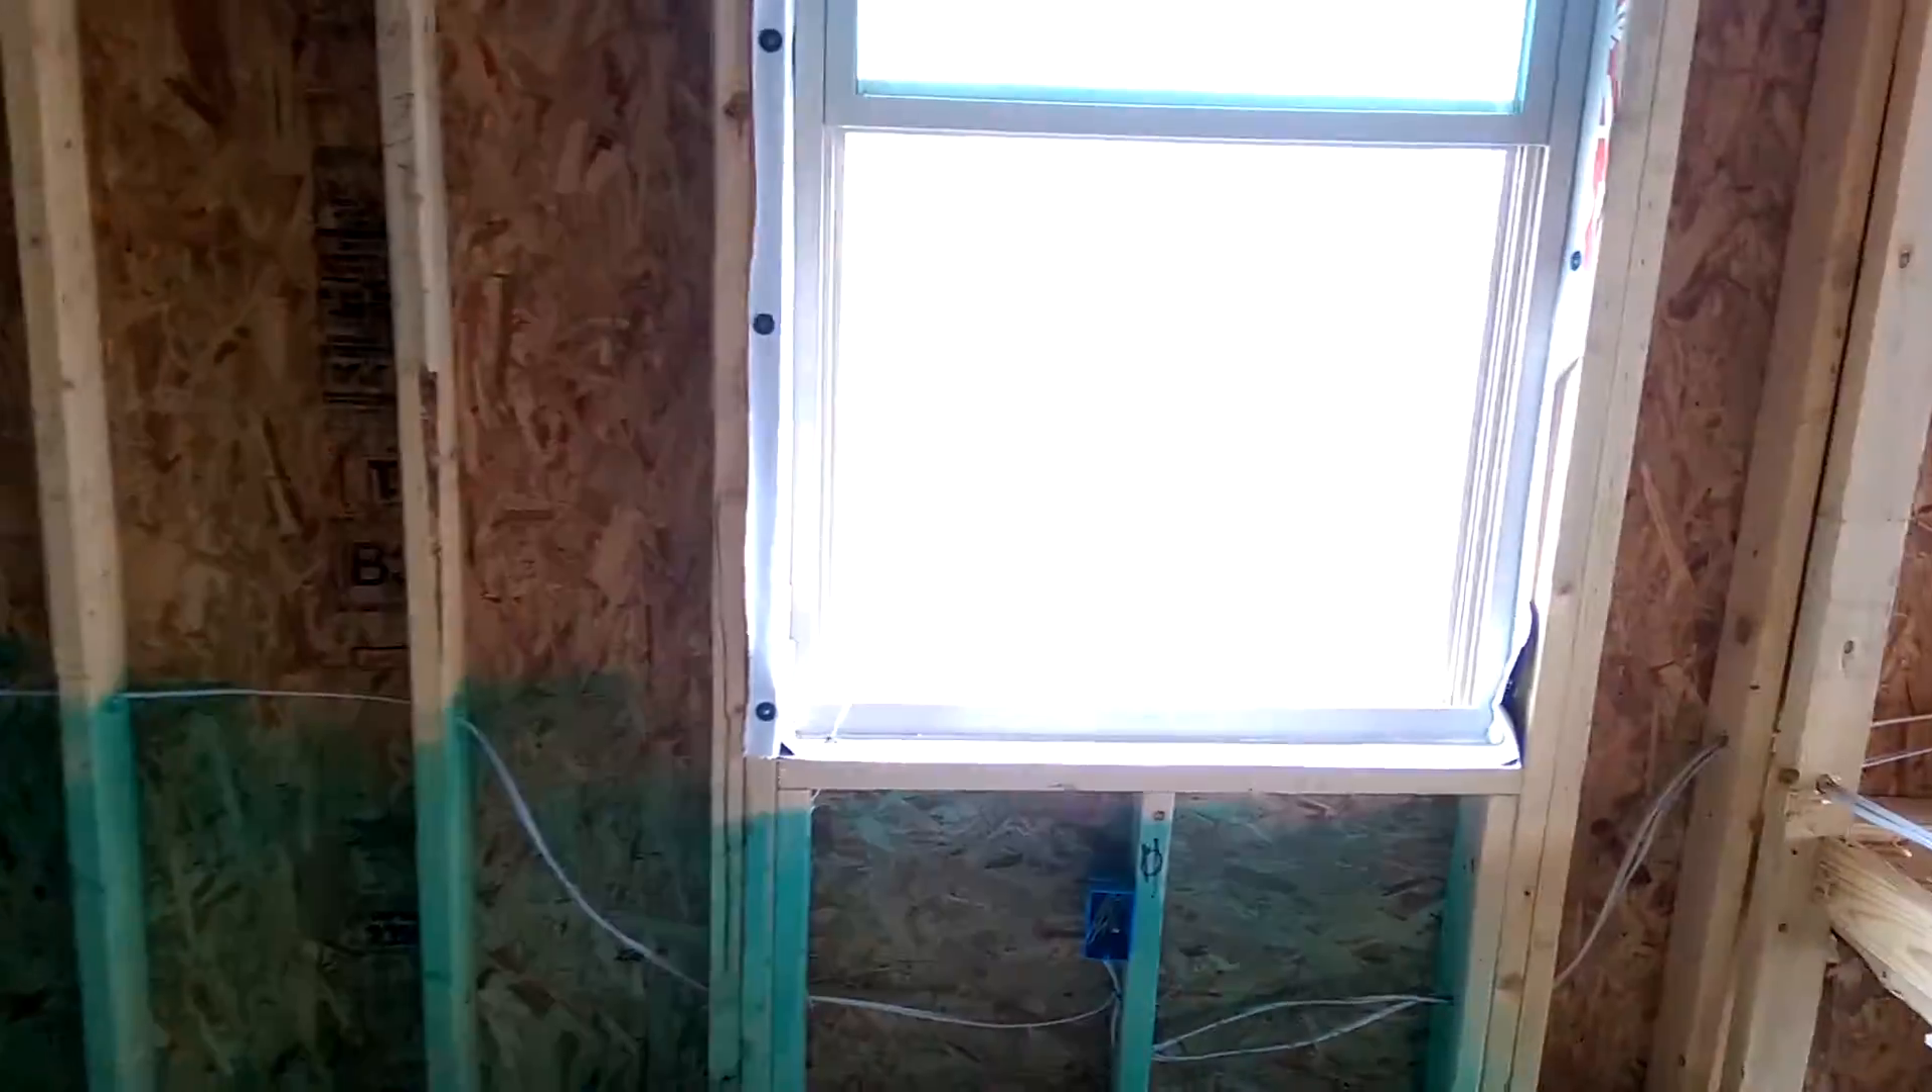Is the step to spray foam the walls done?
No.